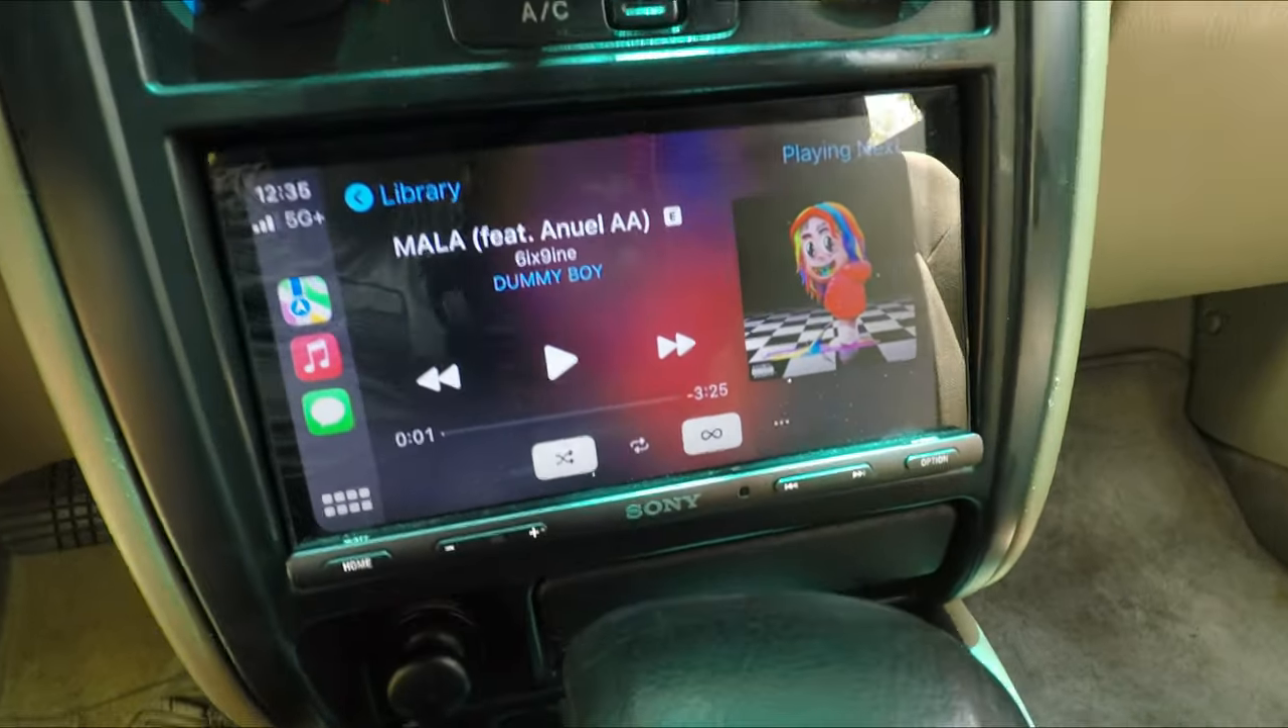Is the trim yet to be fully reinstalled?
No.